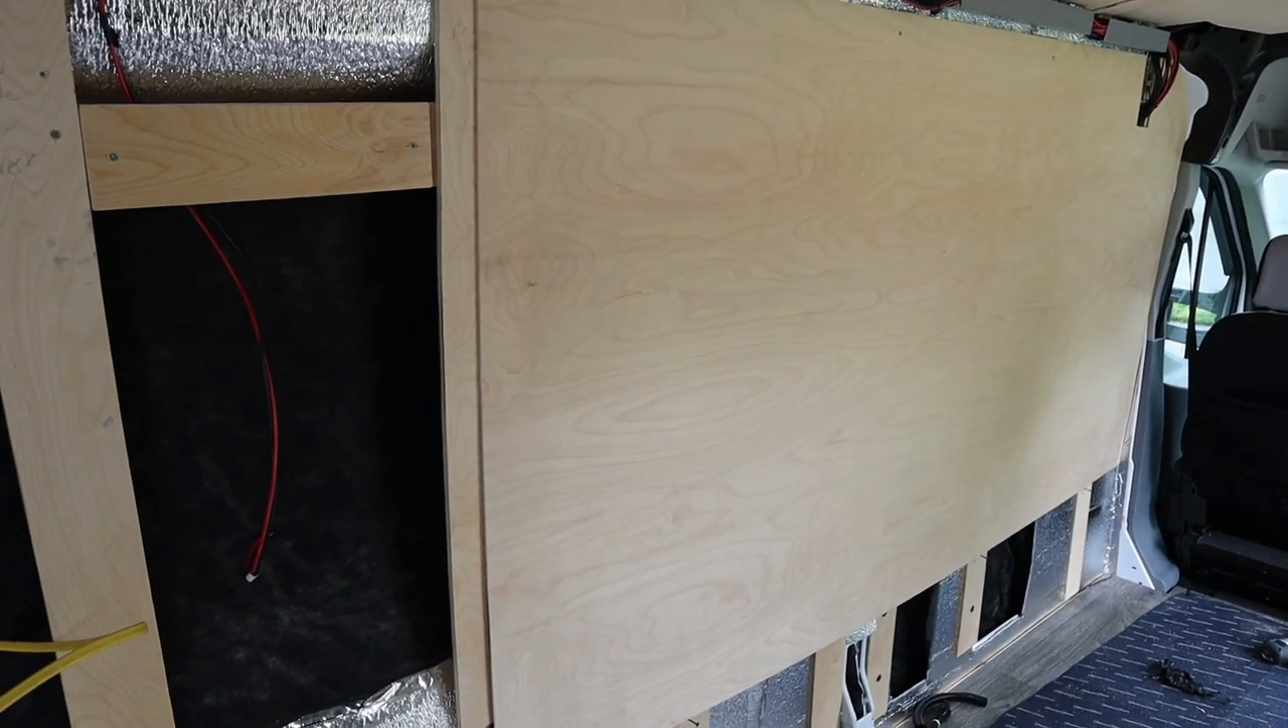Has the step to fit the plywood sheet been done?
Yes.